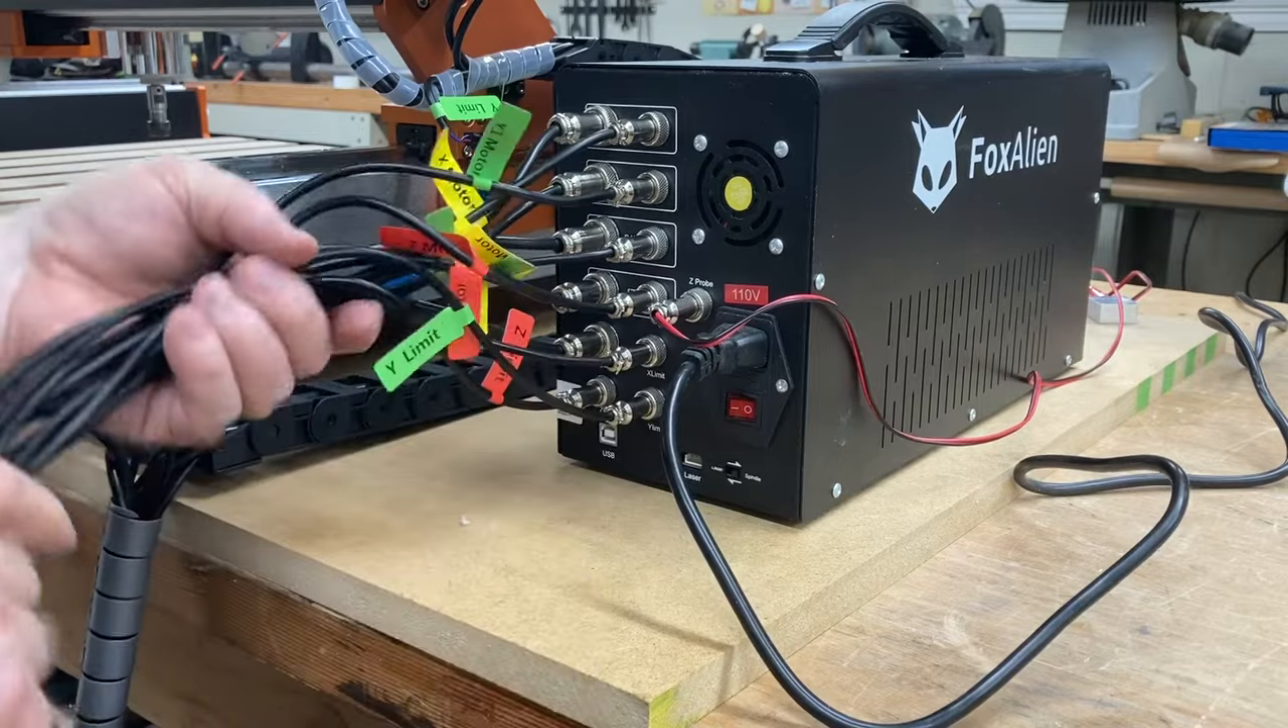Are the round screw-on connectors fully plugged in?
Yes.